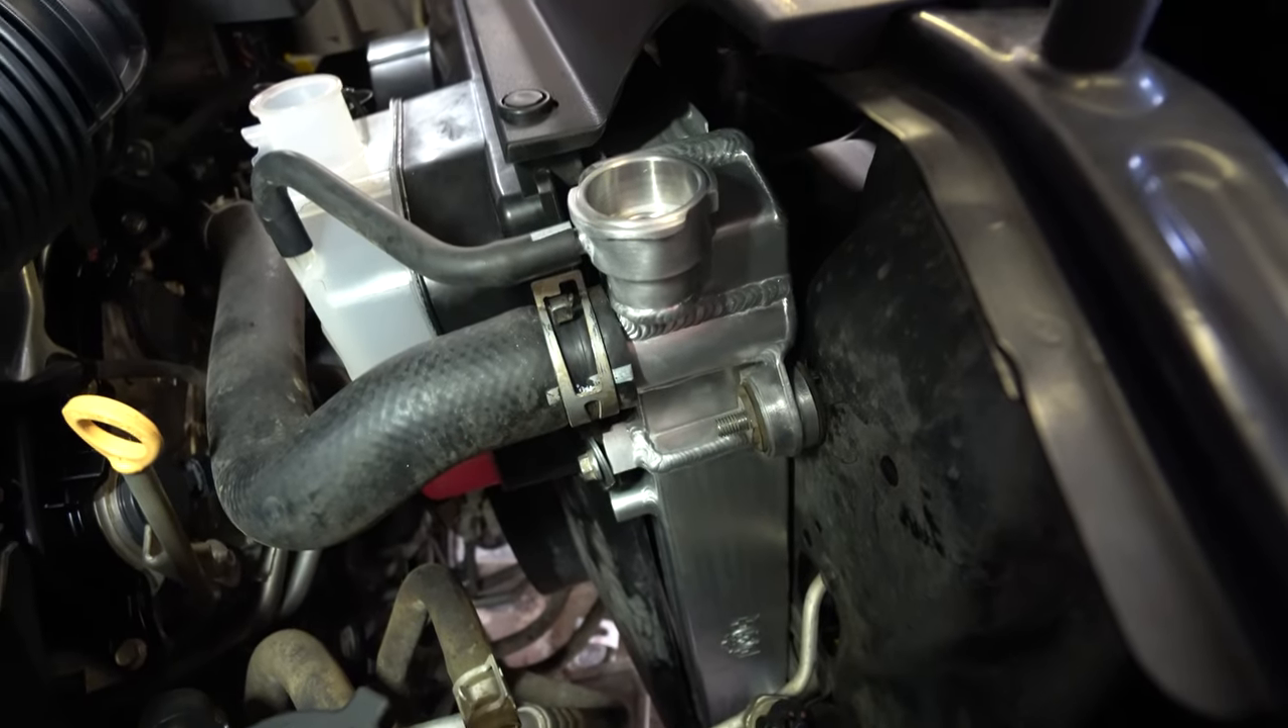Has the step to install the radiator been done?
Yes.